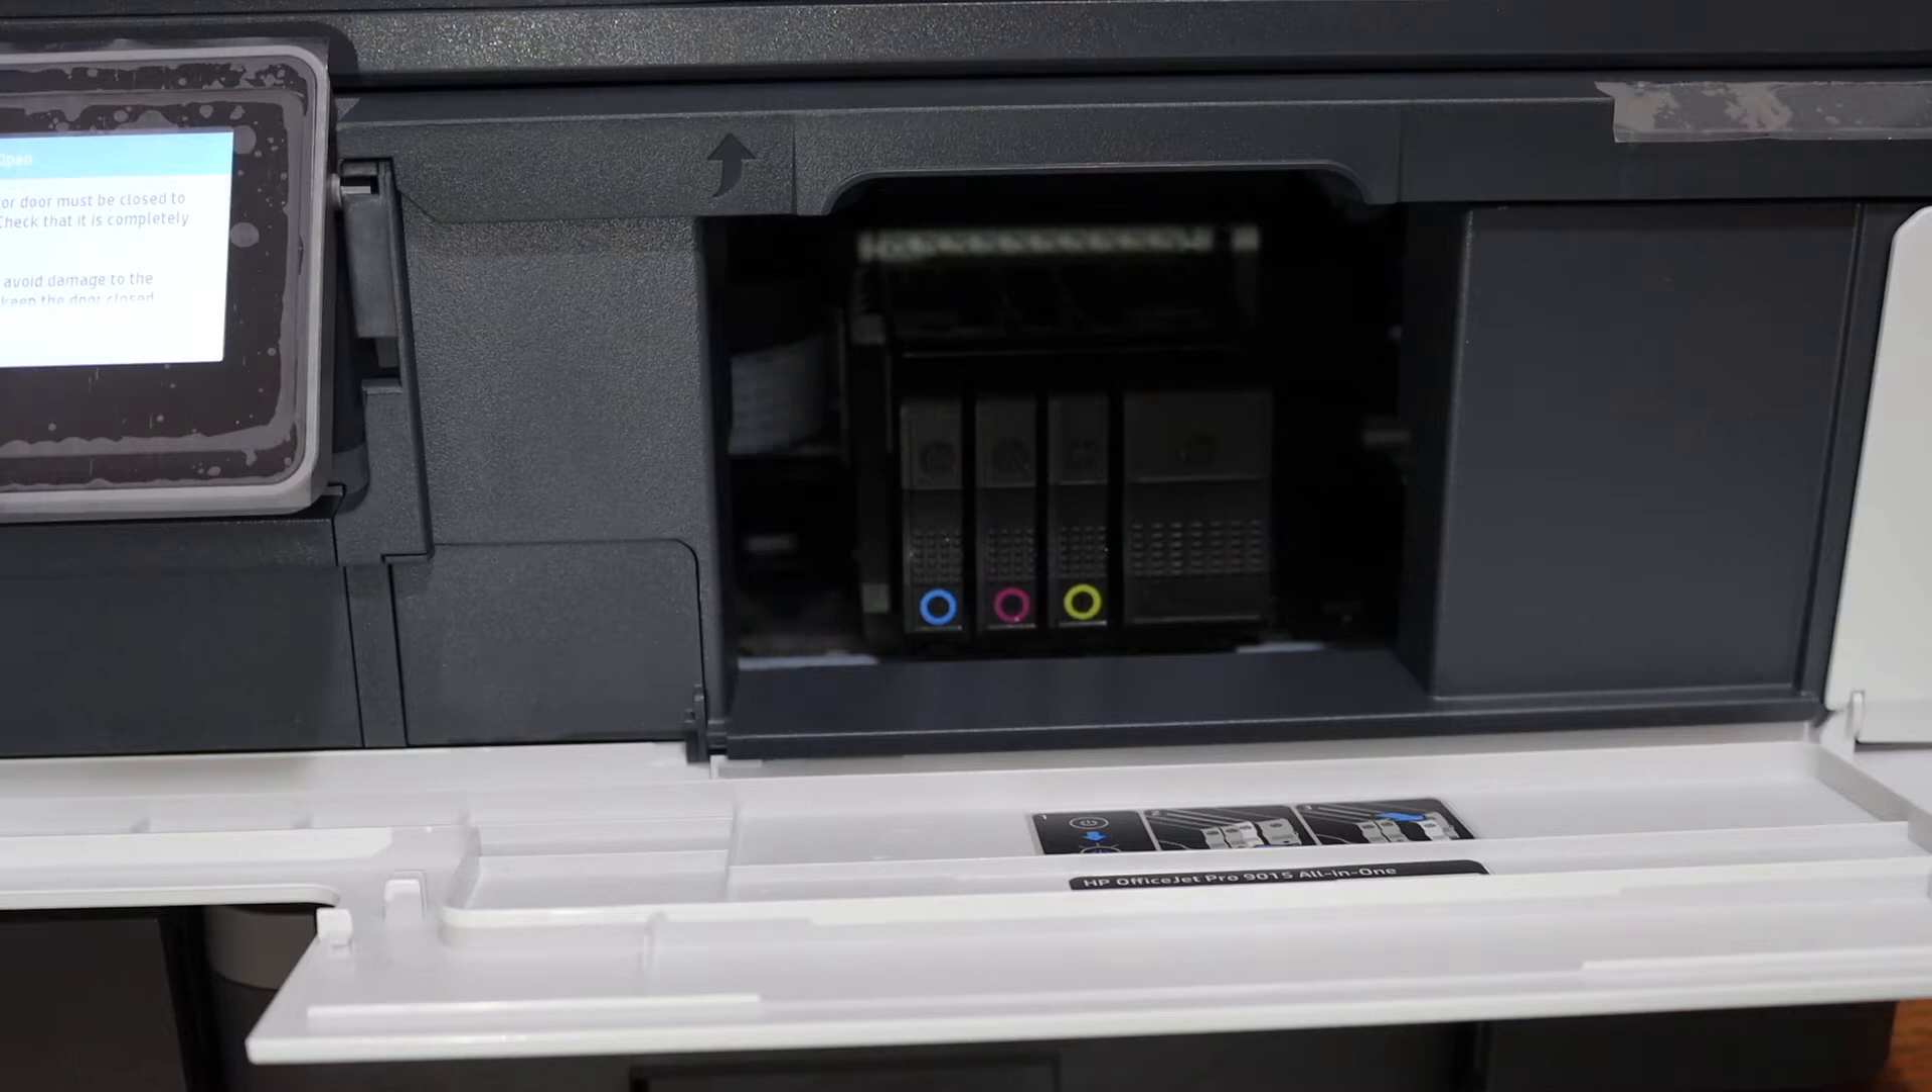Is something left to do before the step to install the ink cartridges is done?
No.